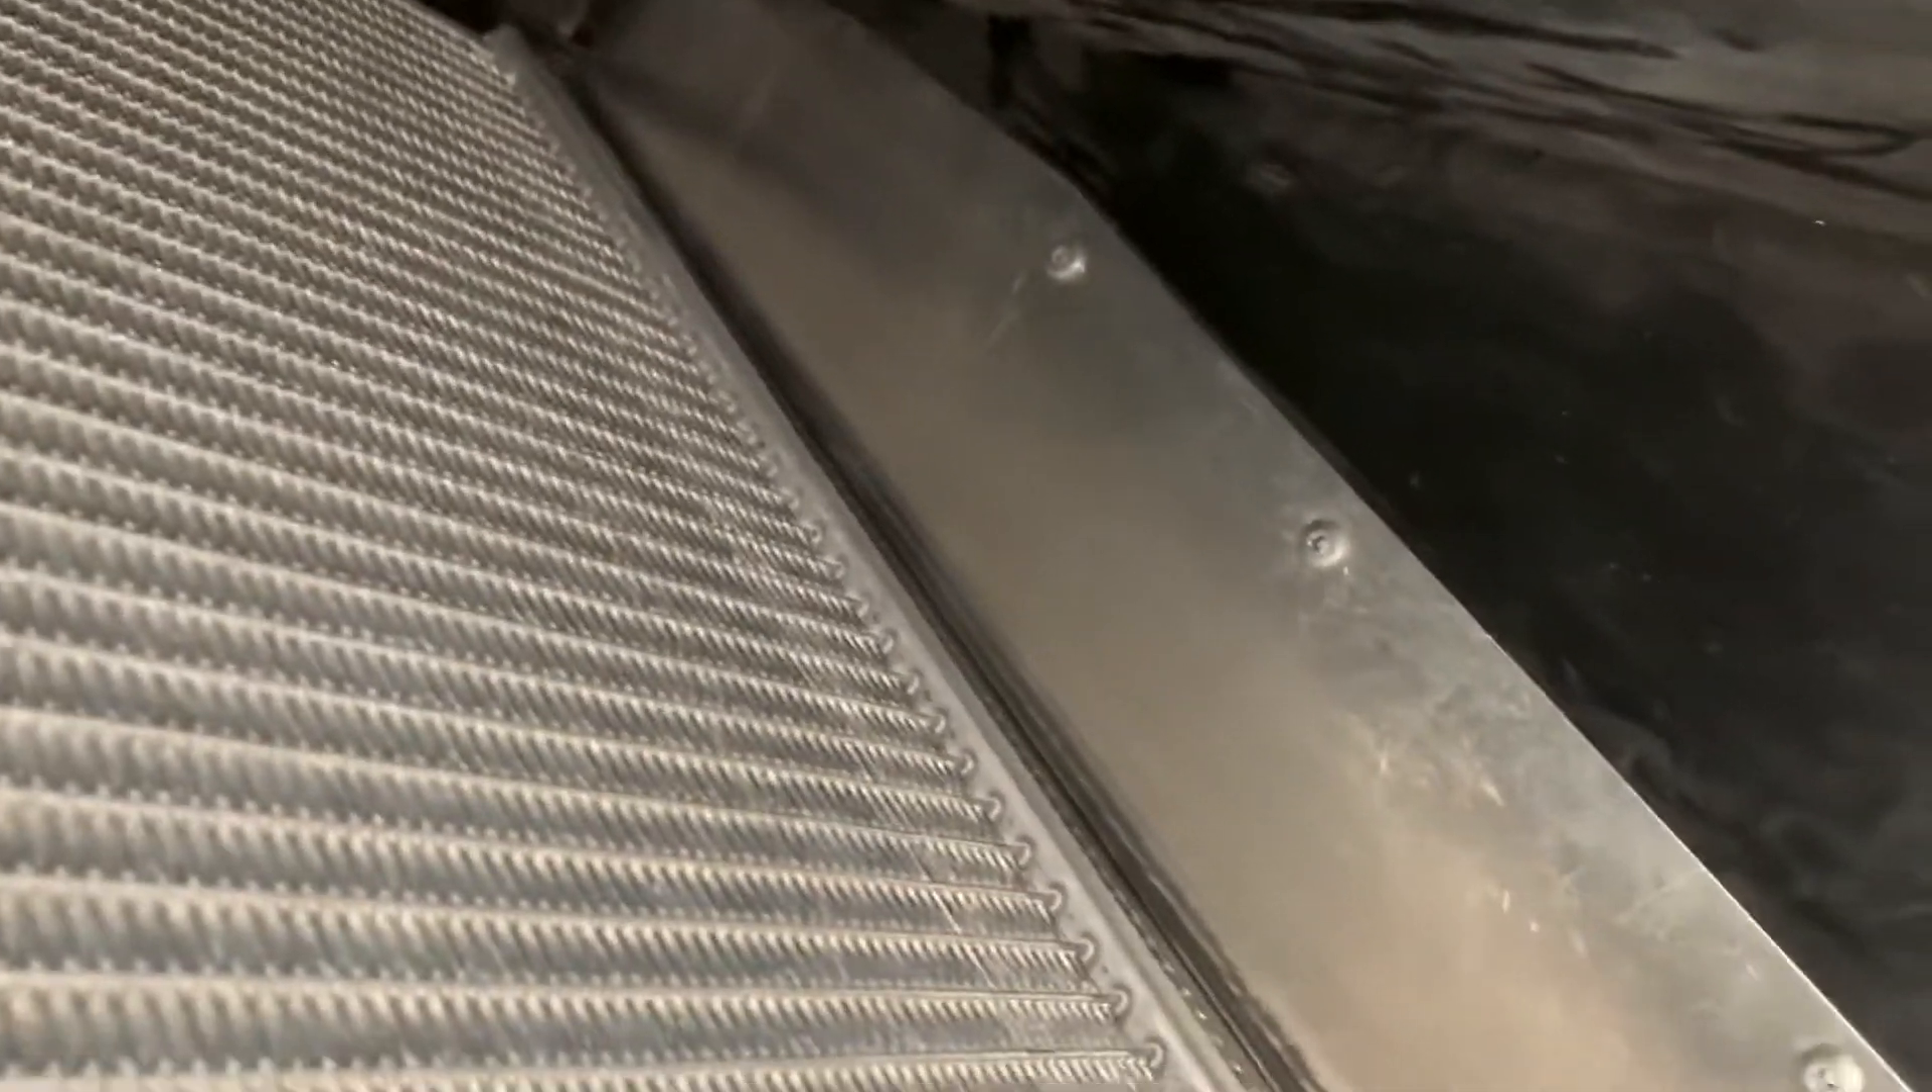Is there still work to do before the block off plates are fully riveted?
No.